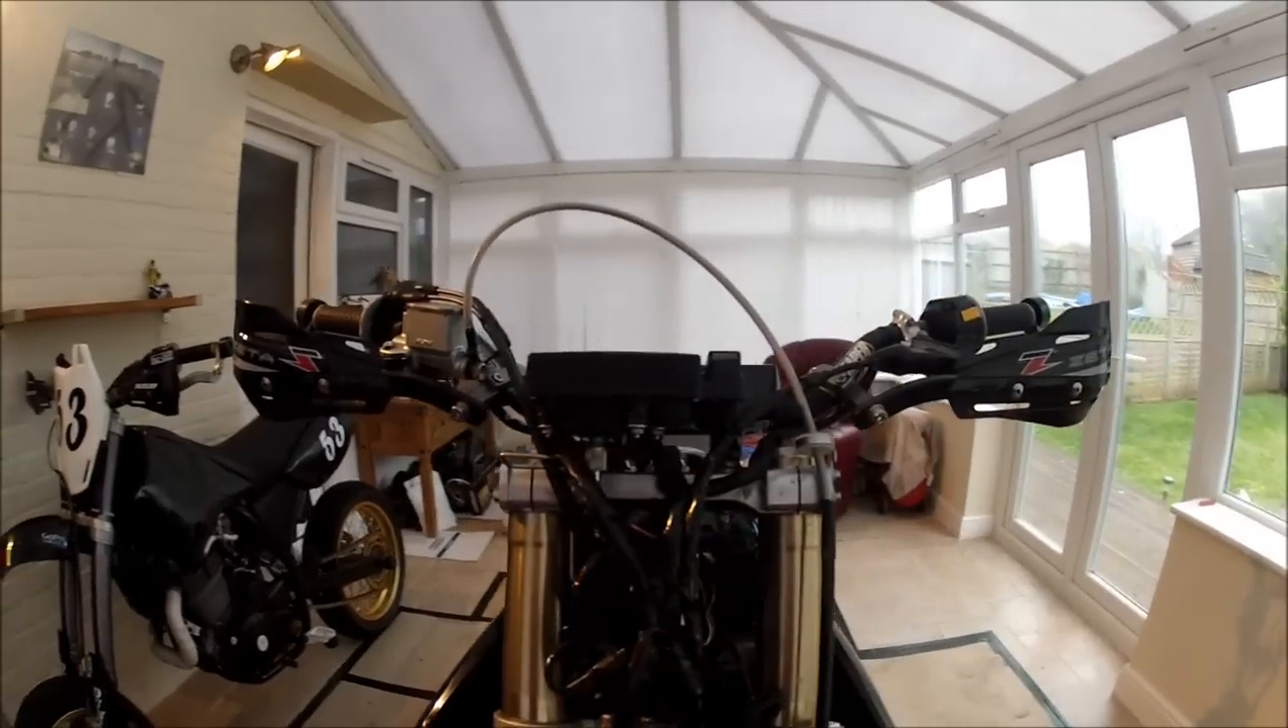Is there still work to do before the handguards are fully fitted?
No.